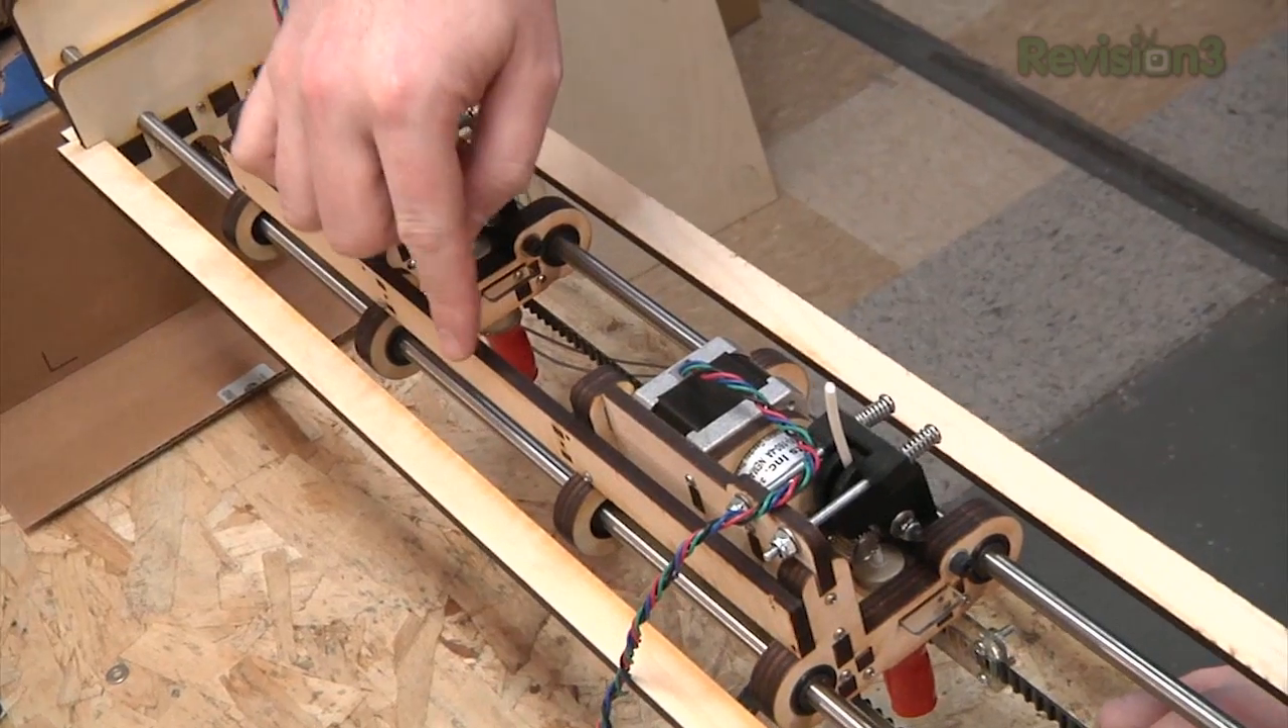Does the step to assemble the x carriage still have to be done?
No.